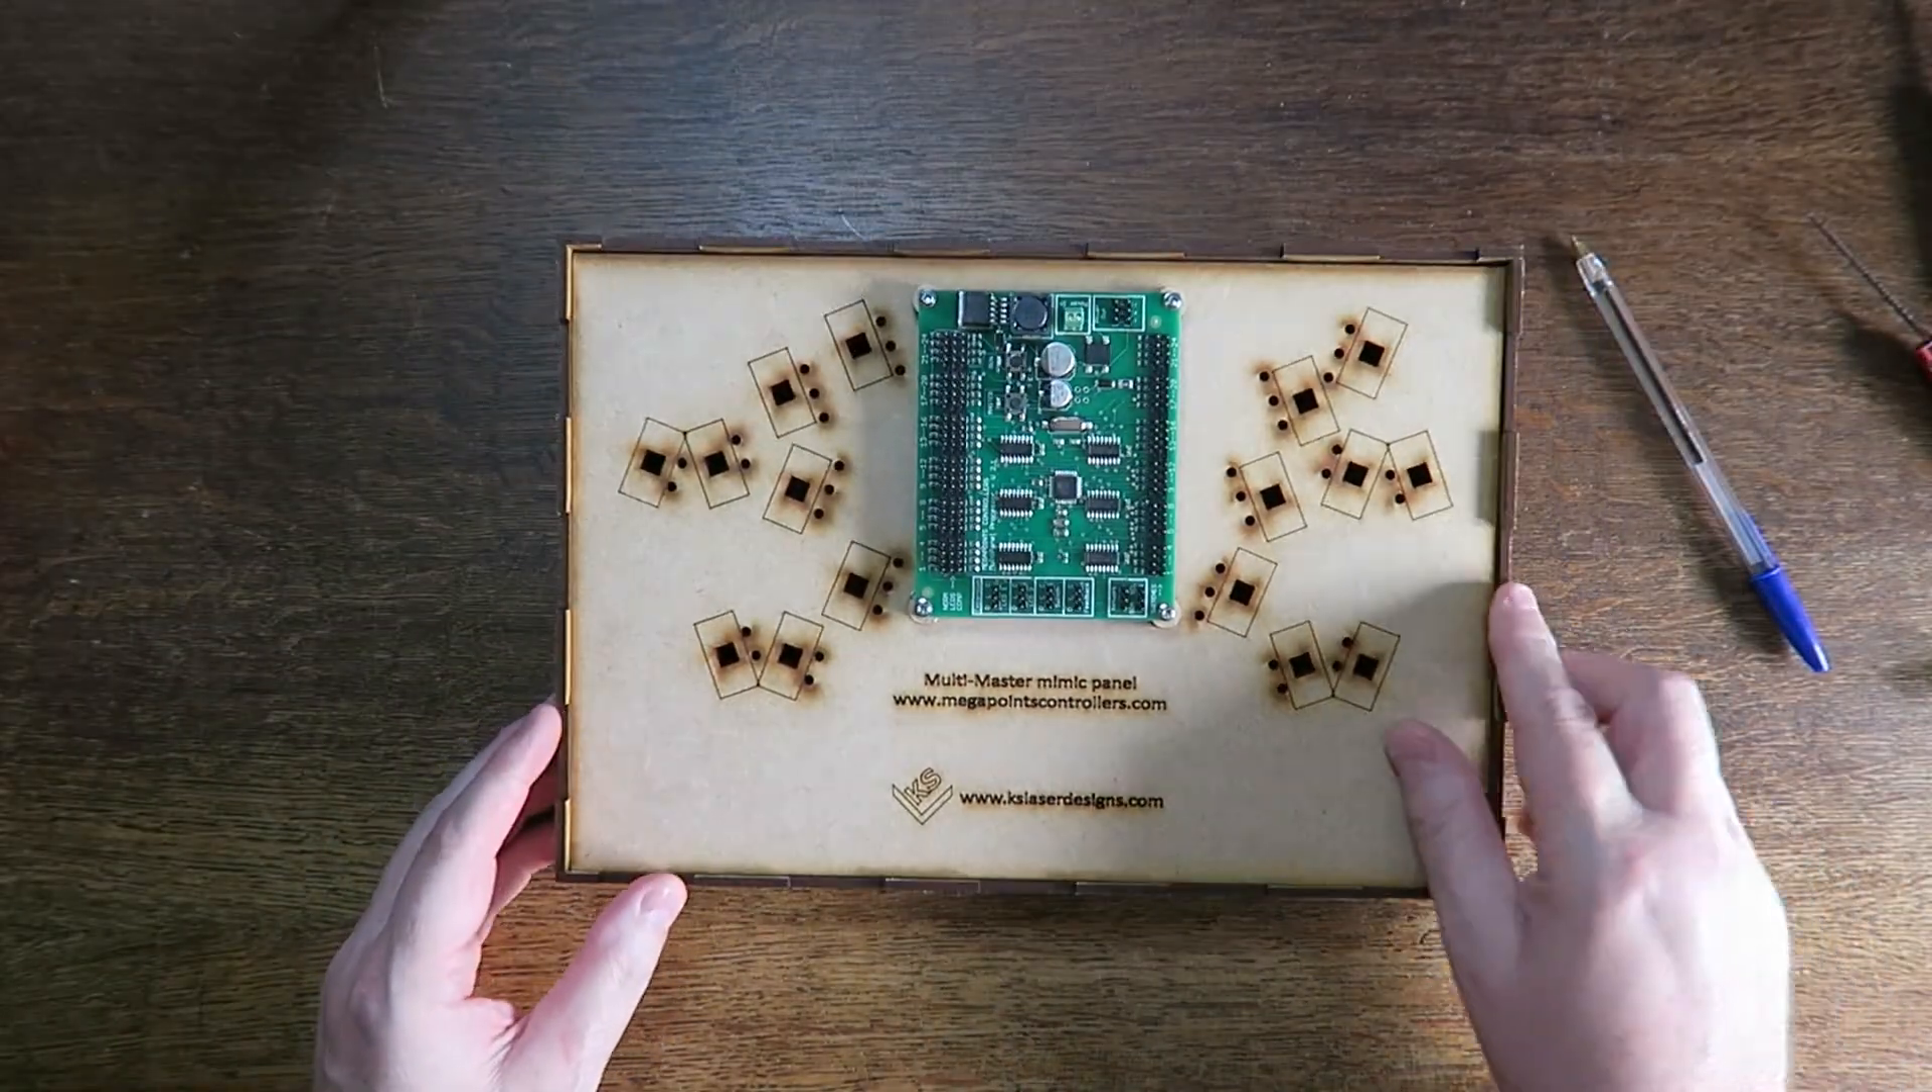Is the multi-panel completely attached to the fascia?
Yes.